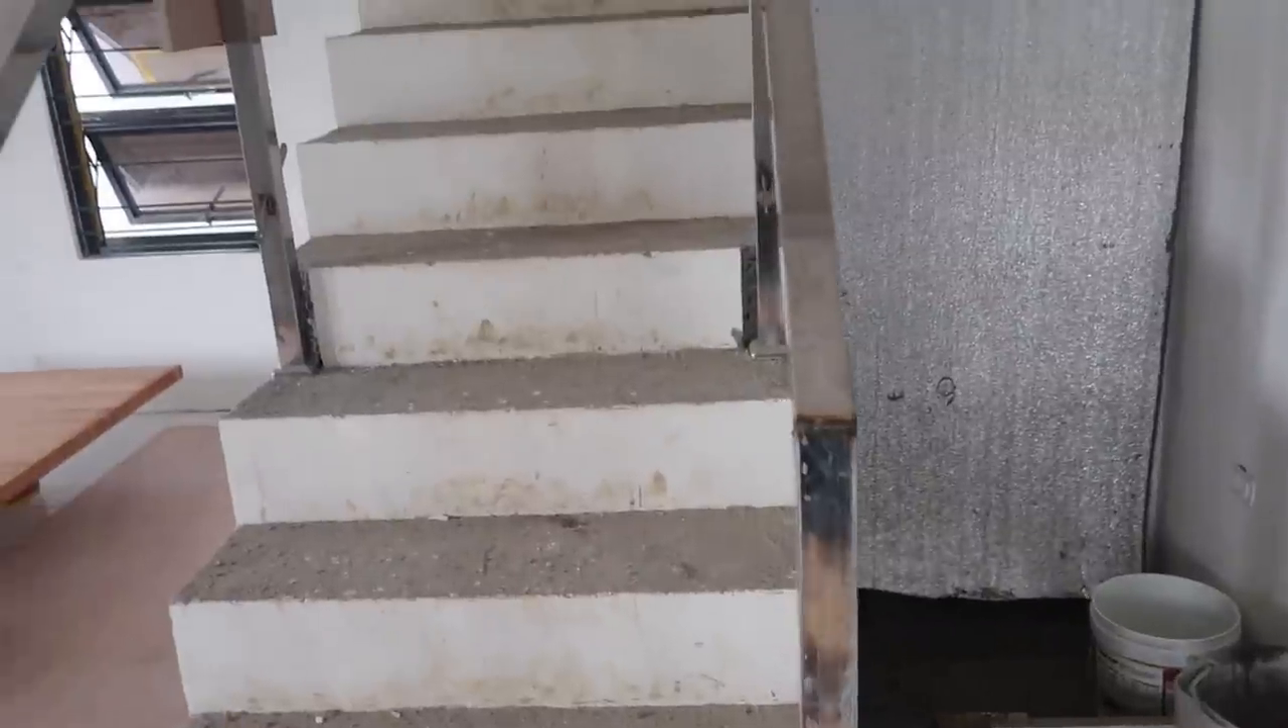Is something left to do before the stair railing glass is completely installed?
Yes.